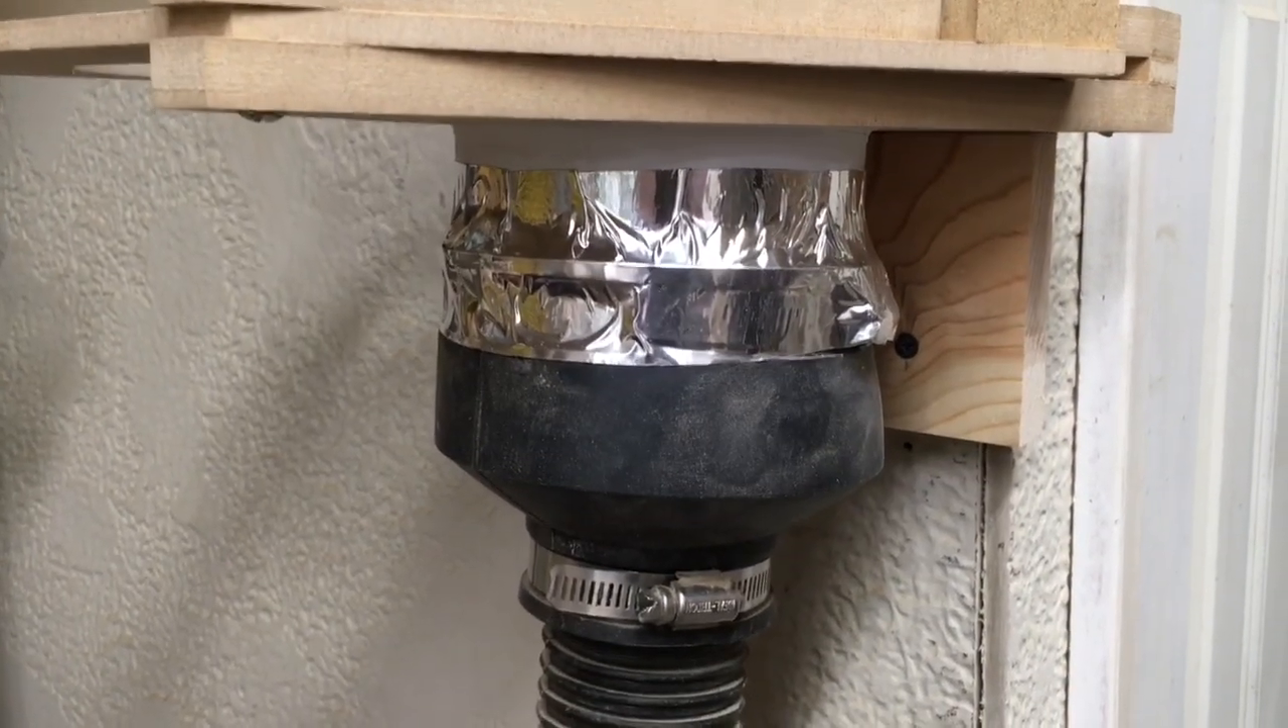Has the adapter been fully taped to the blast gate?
Yes.